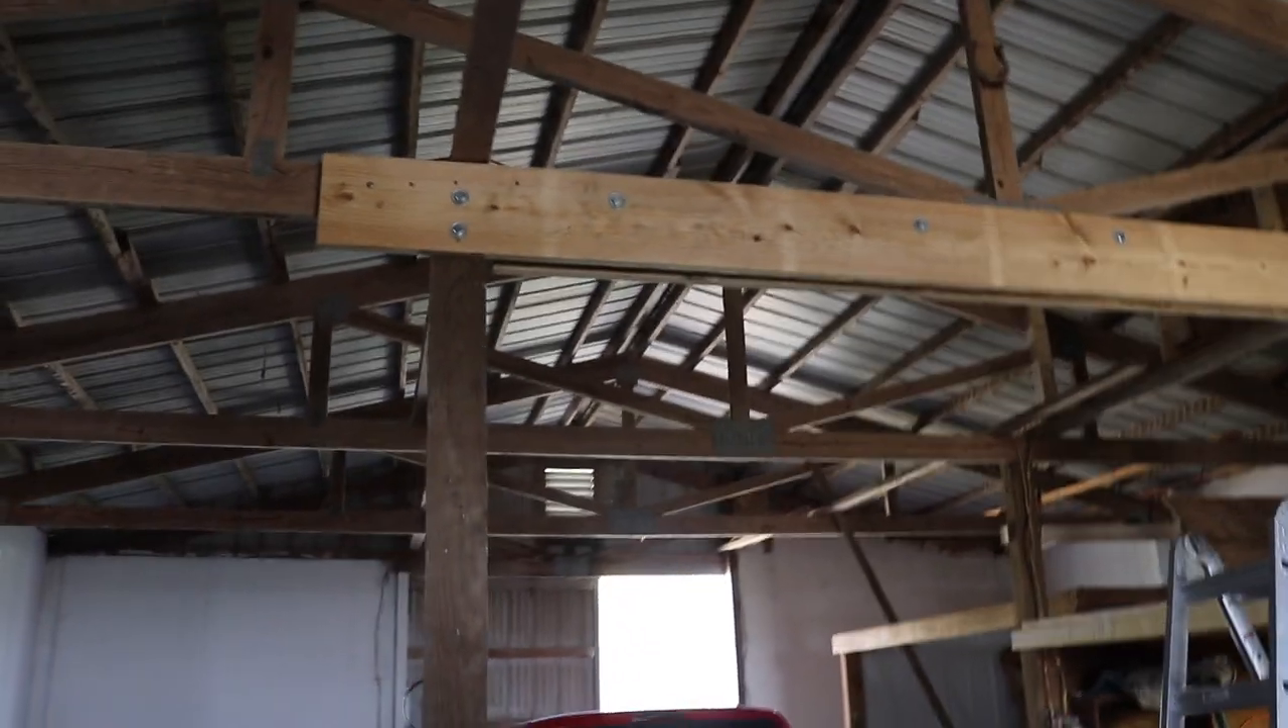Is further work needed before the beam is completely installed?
No.